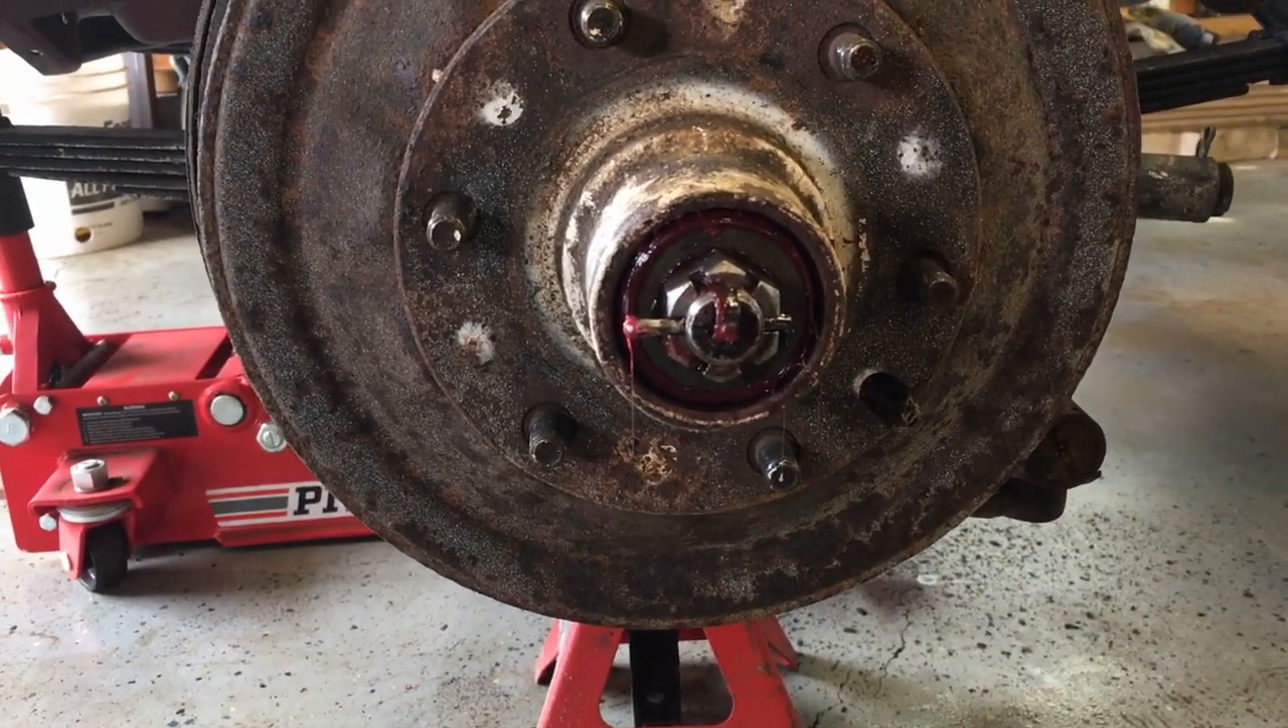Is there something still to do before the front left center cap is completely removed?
No.